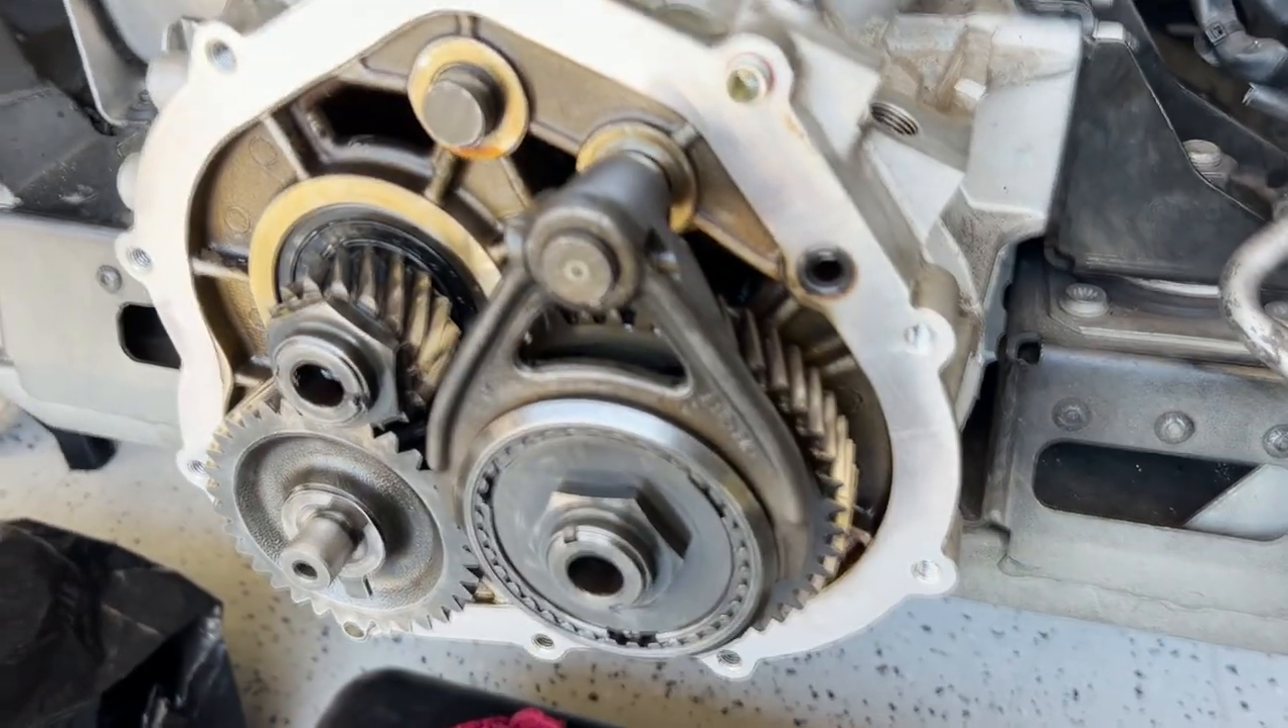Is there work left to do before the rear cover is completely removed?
No.